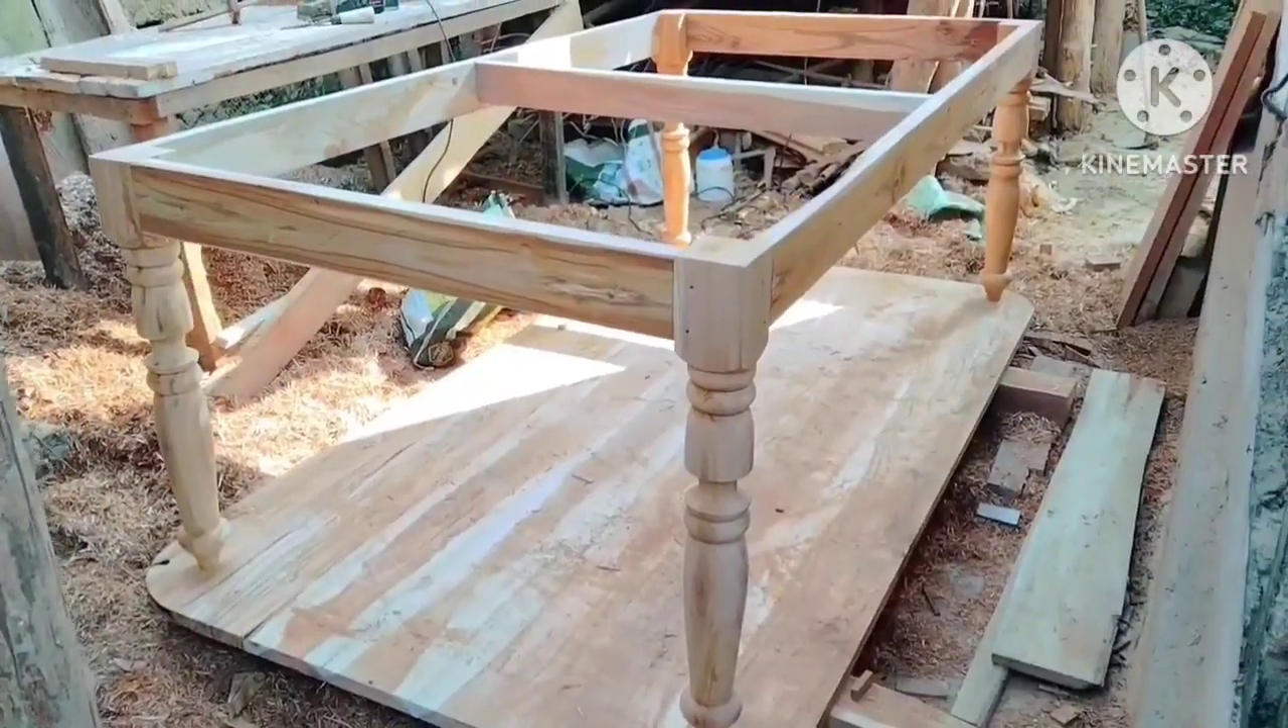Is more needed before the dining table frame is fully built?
No.